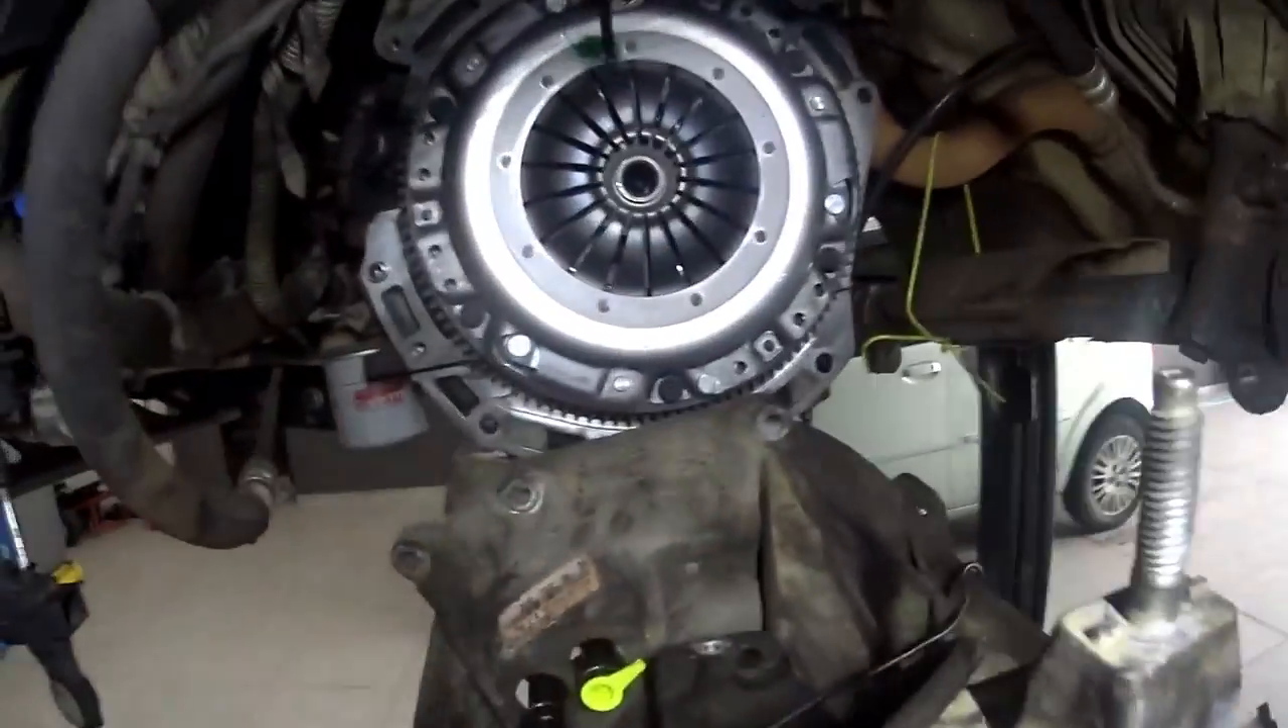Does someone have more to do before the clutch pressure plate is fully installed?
No.